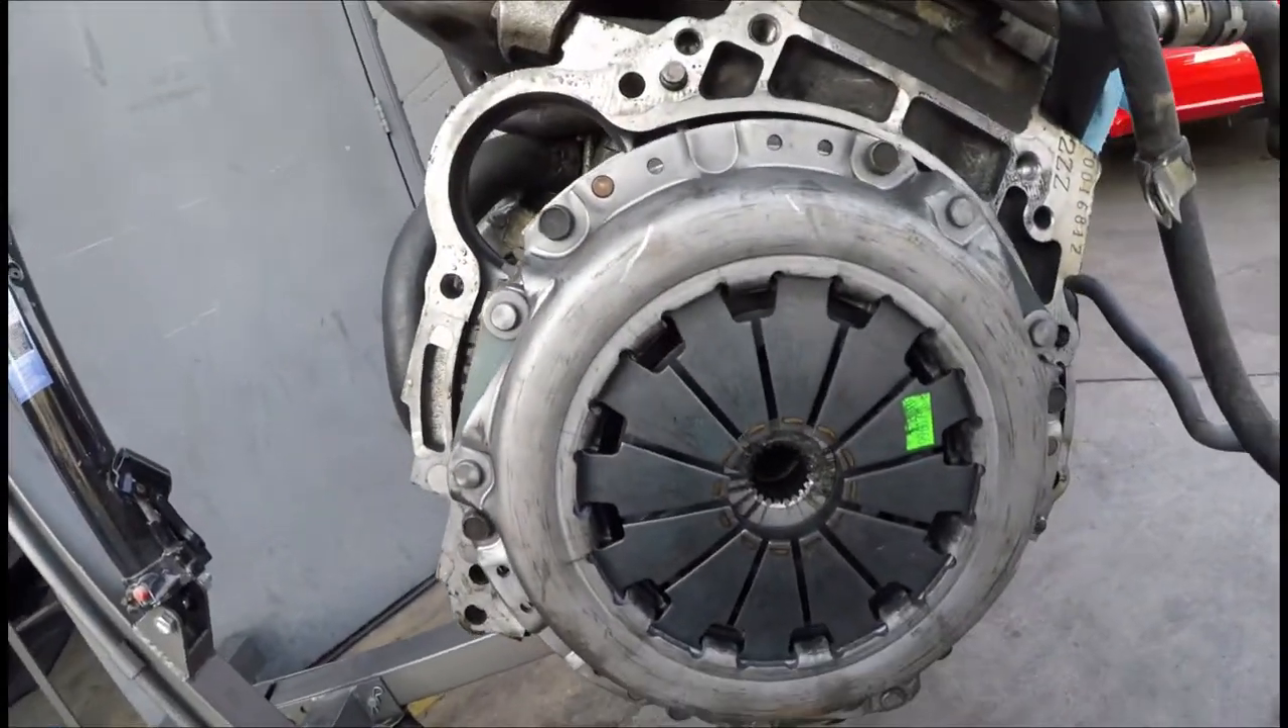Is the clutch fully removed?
No.